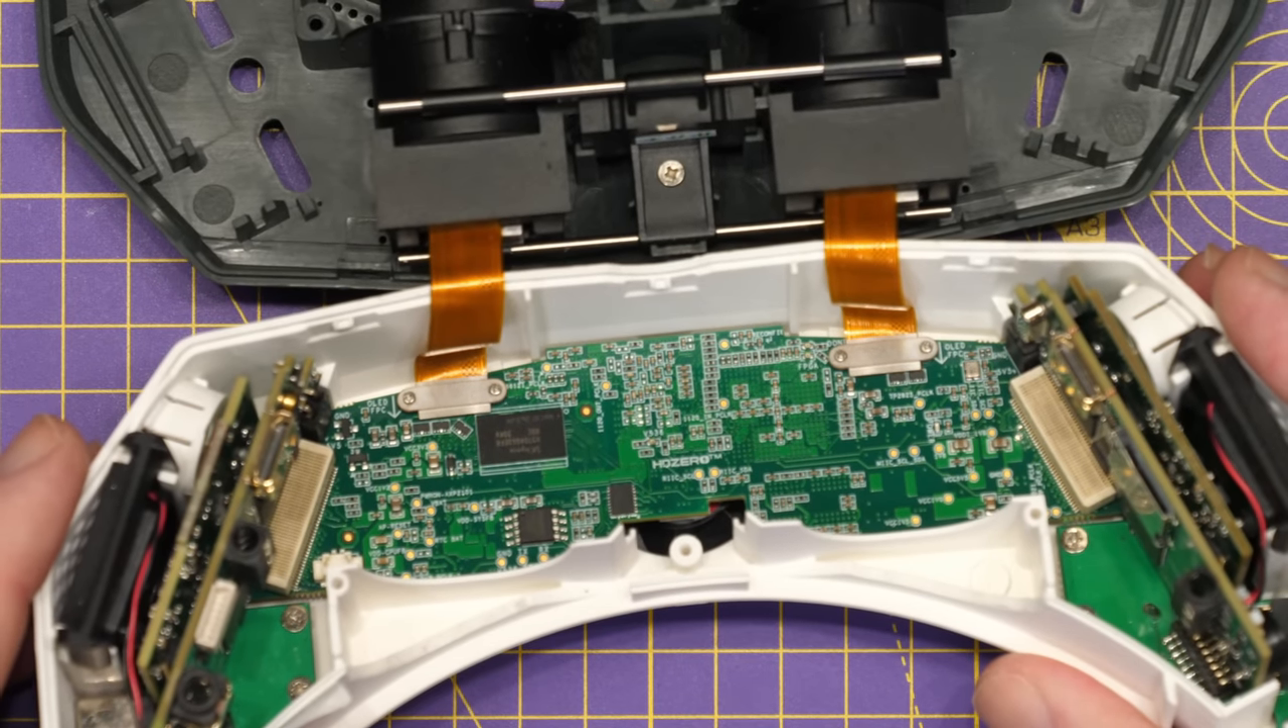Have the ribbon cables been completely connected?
Yes.